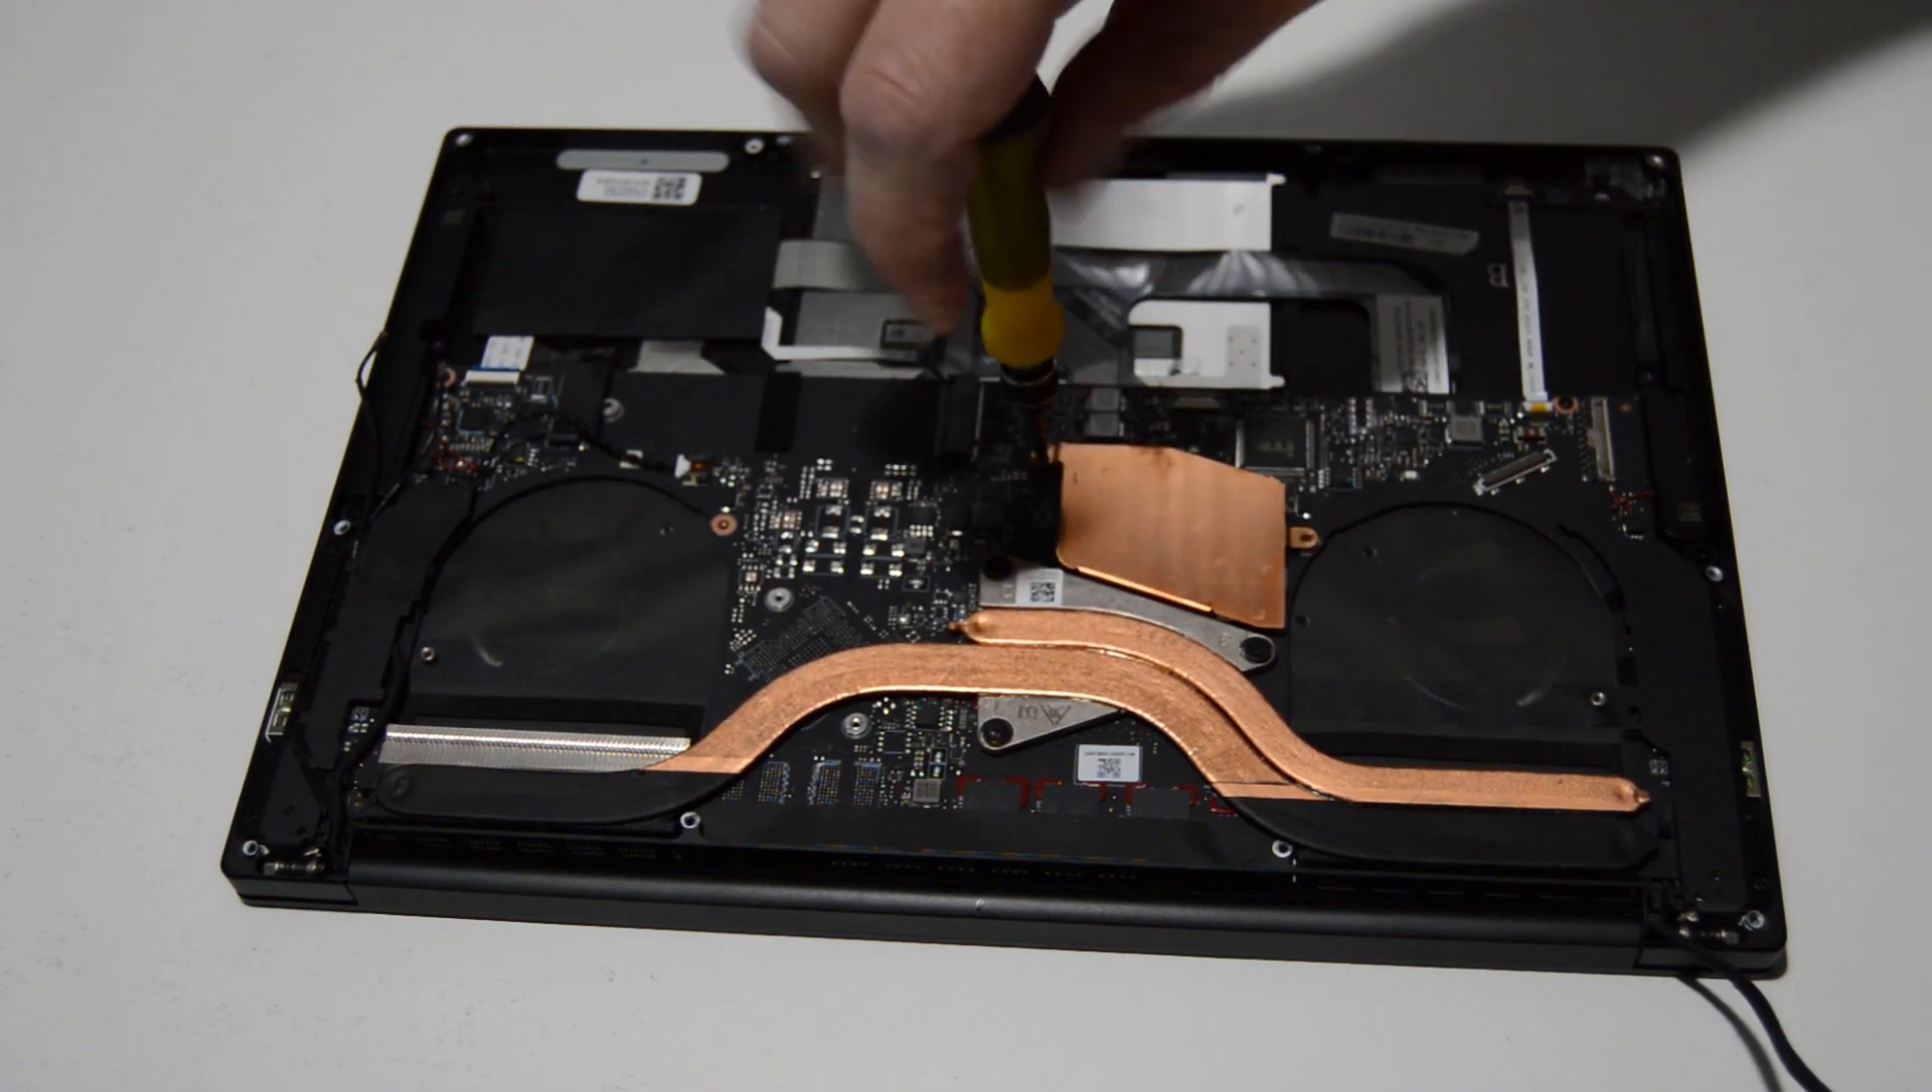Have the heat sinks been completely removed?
No.